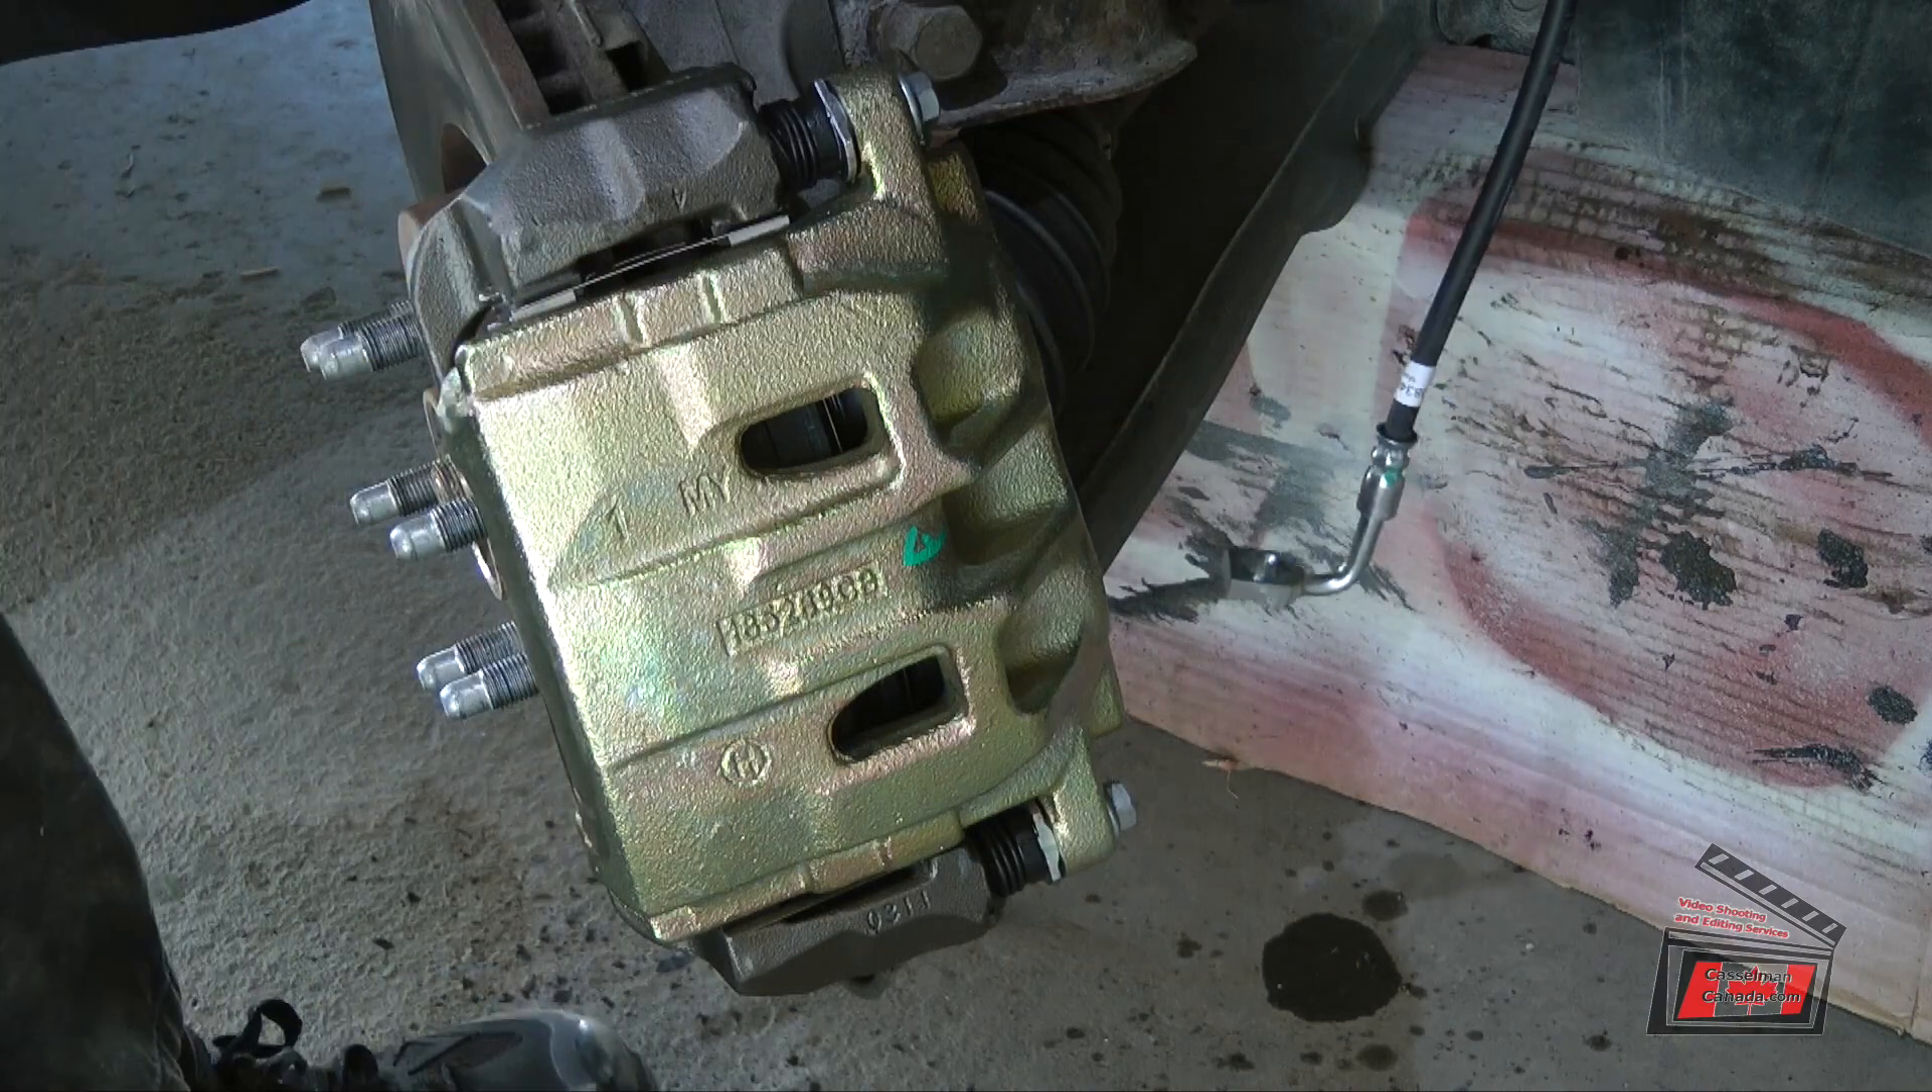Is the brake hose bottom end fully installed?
No.